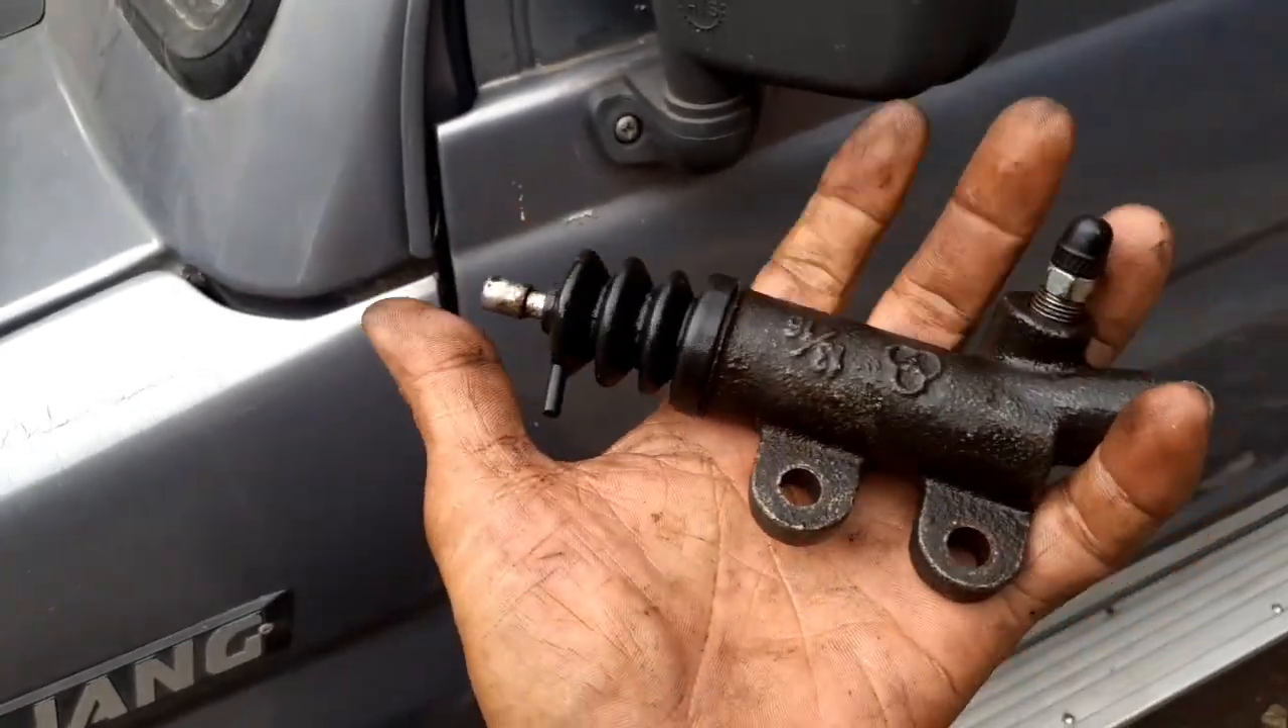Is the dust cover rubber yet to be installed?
No.